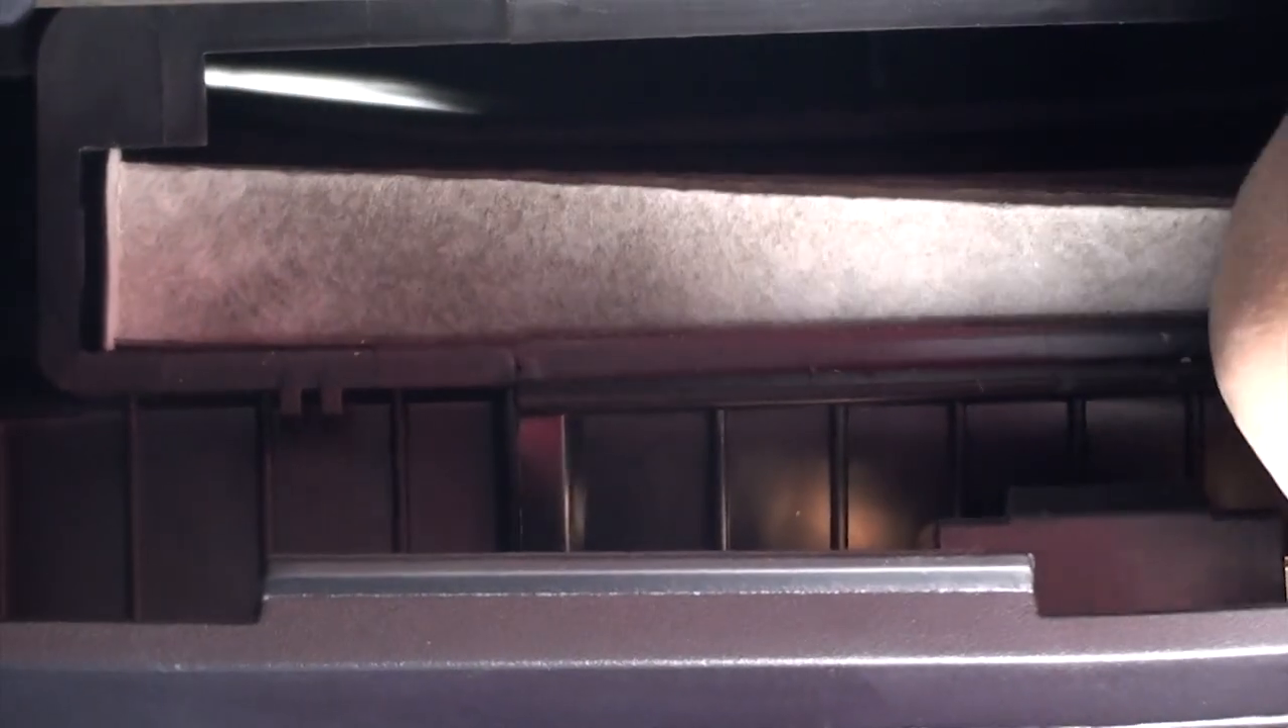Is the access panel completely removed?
Yes.